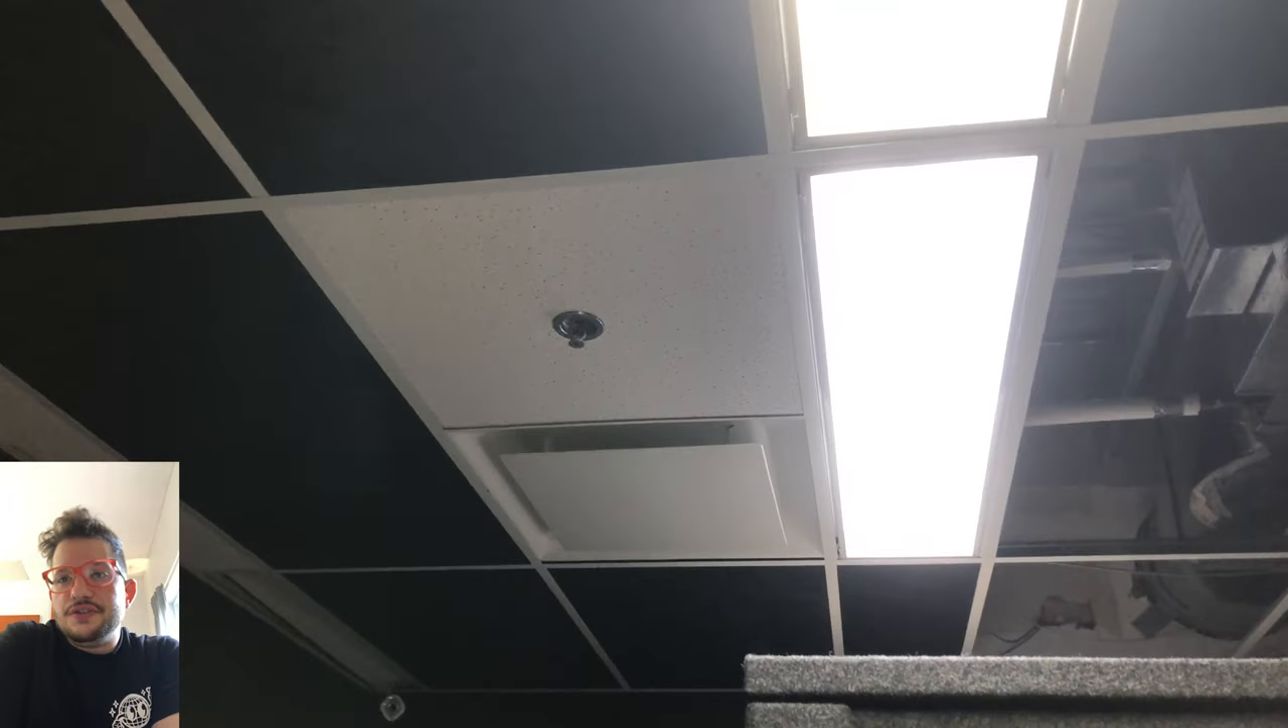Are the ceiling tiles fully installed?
No.